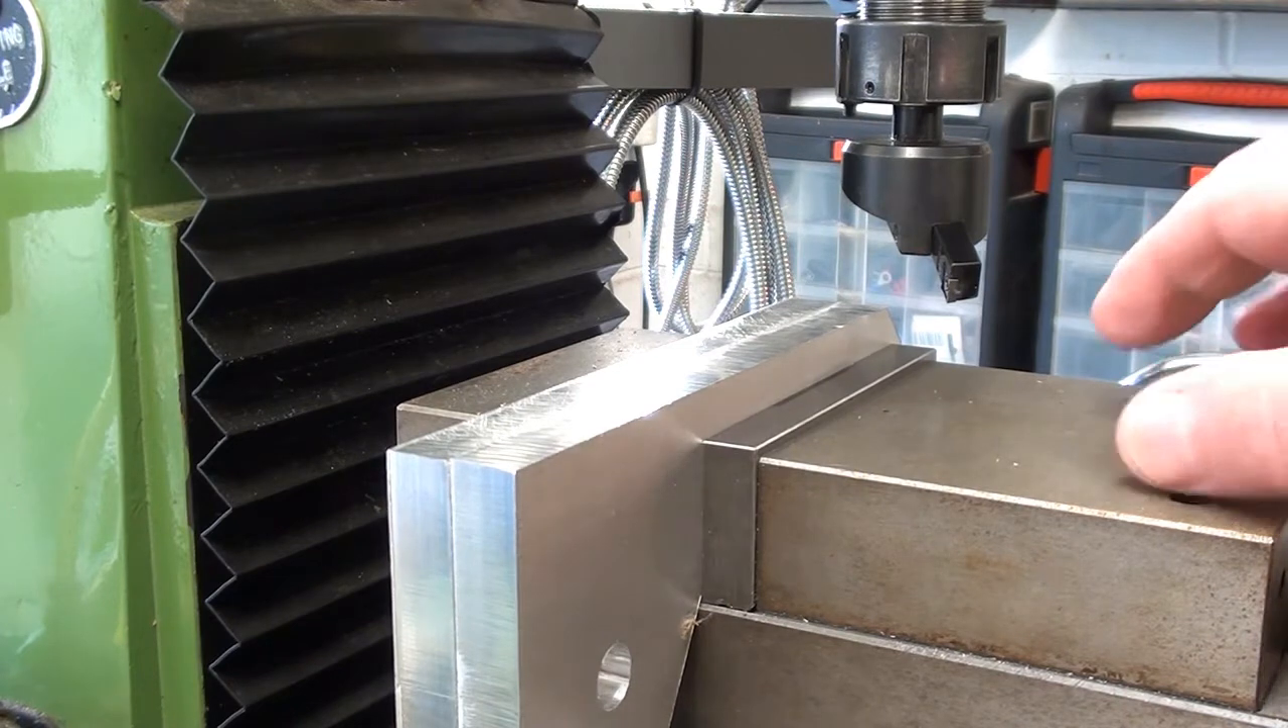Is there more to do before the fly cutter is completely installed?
No.